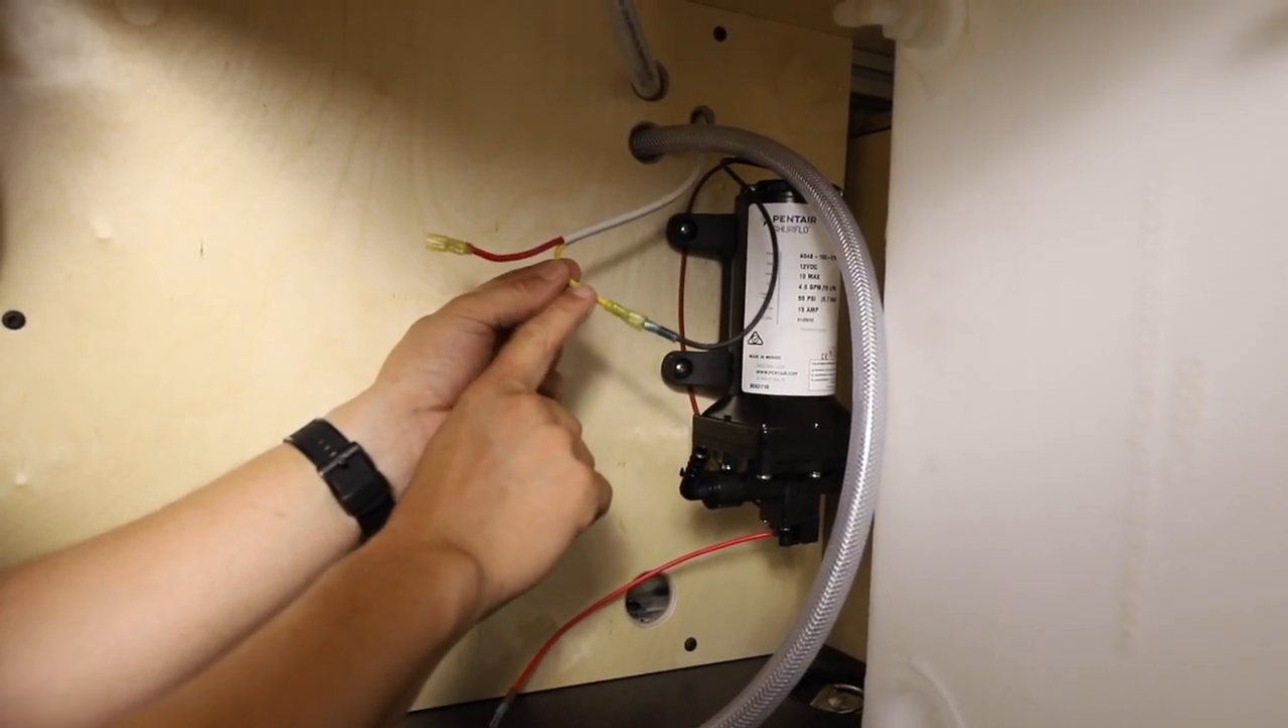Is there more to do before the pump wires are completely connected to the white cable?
Yes.